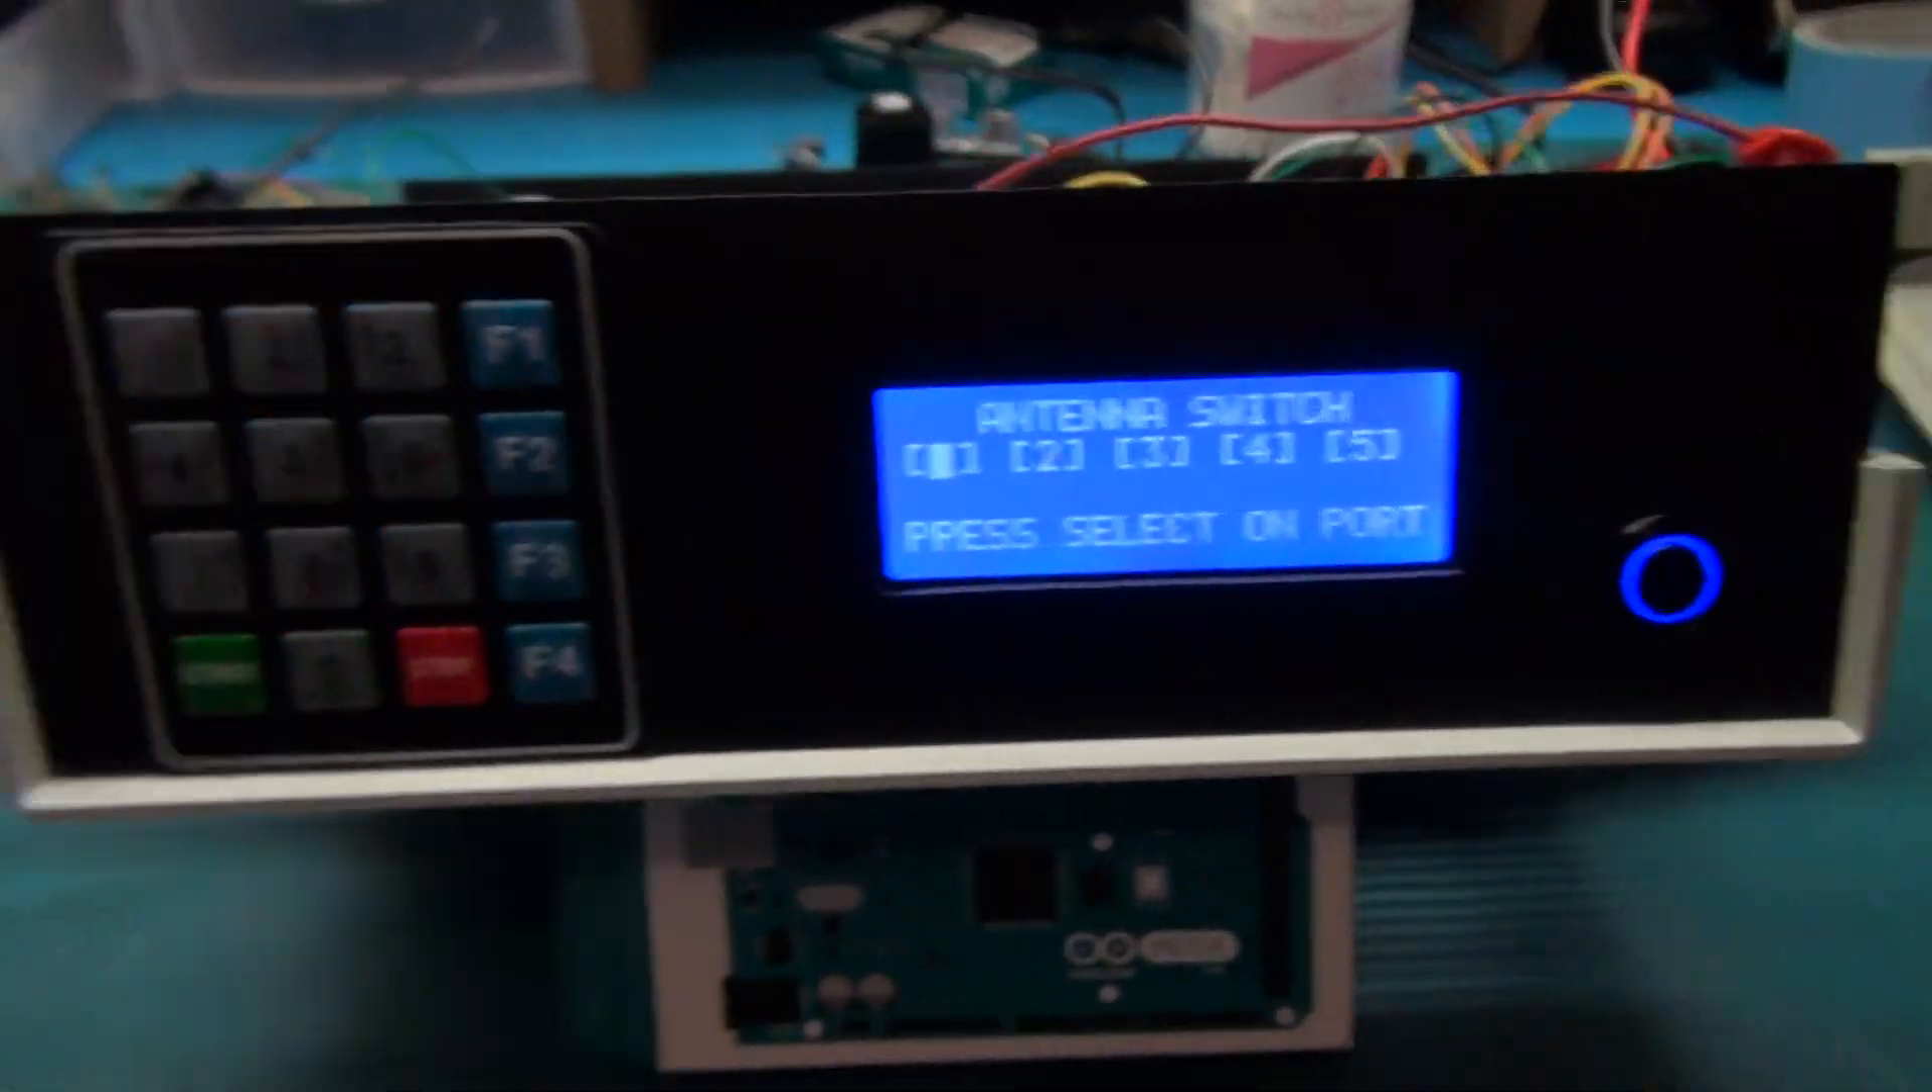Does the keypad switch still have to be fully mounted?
No.